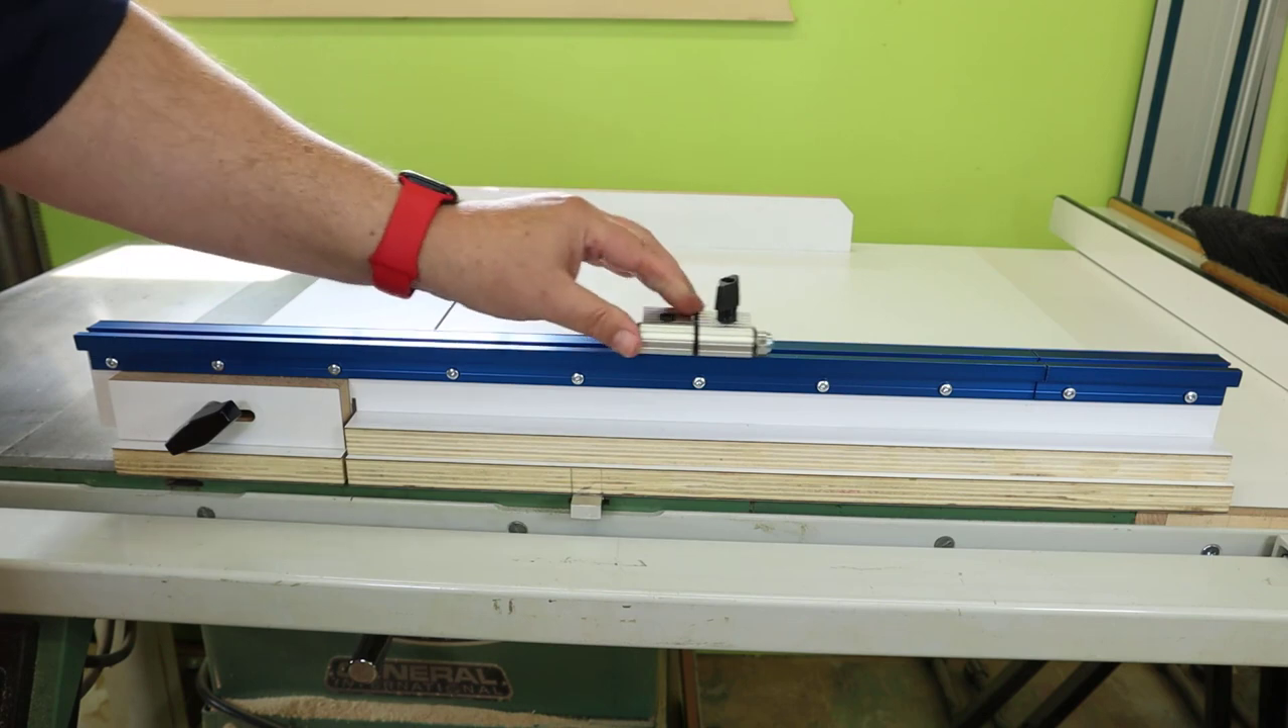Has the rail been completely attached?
Yes.